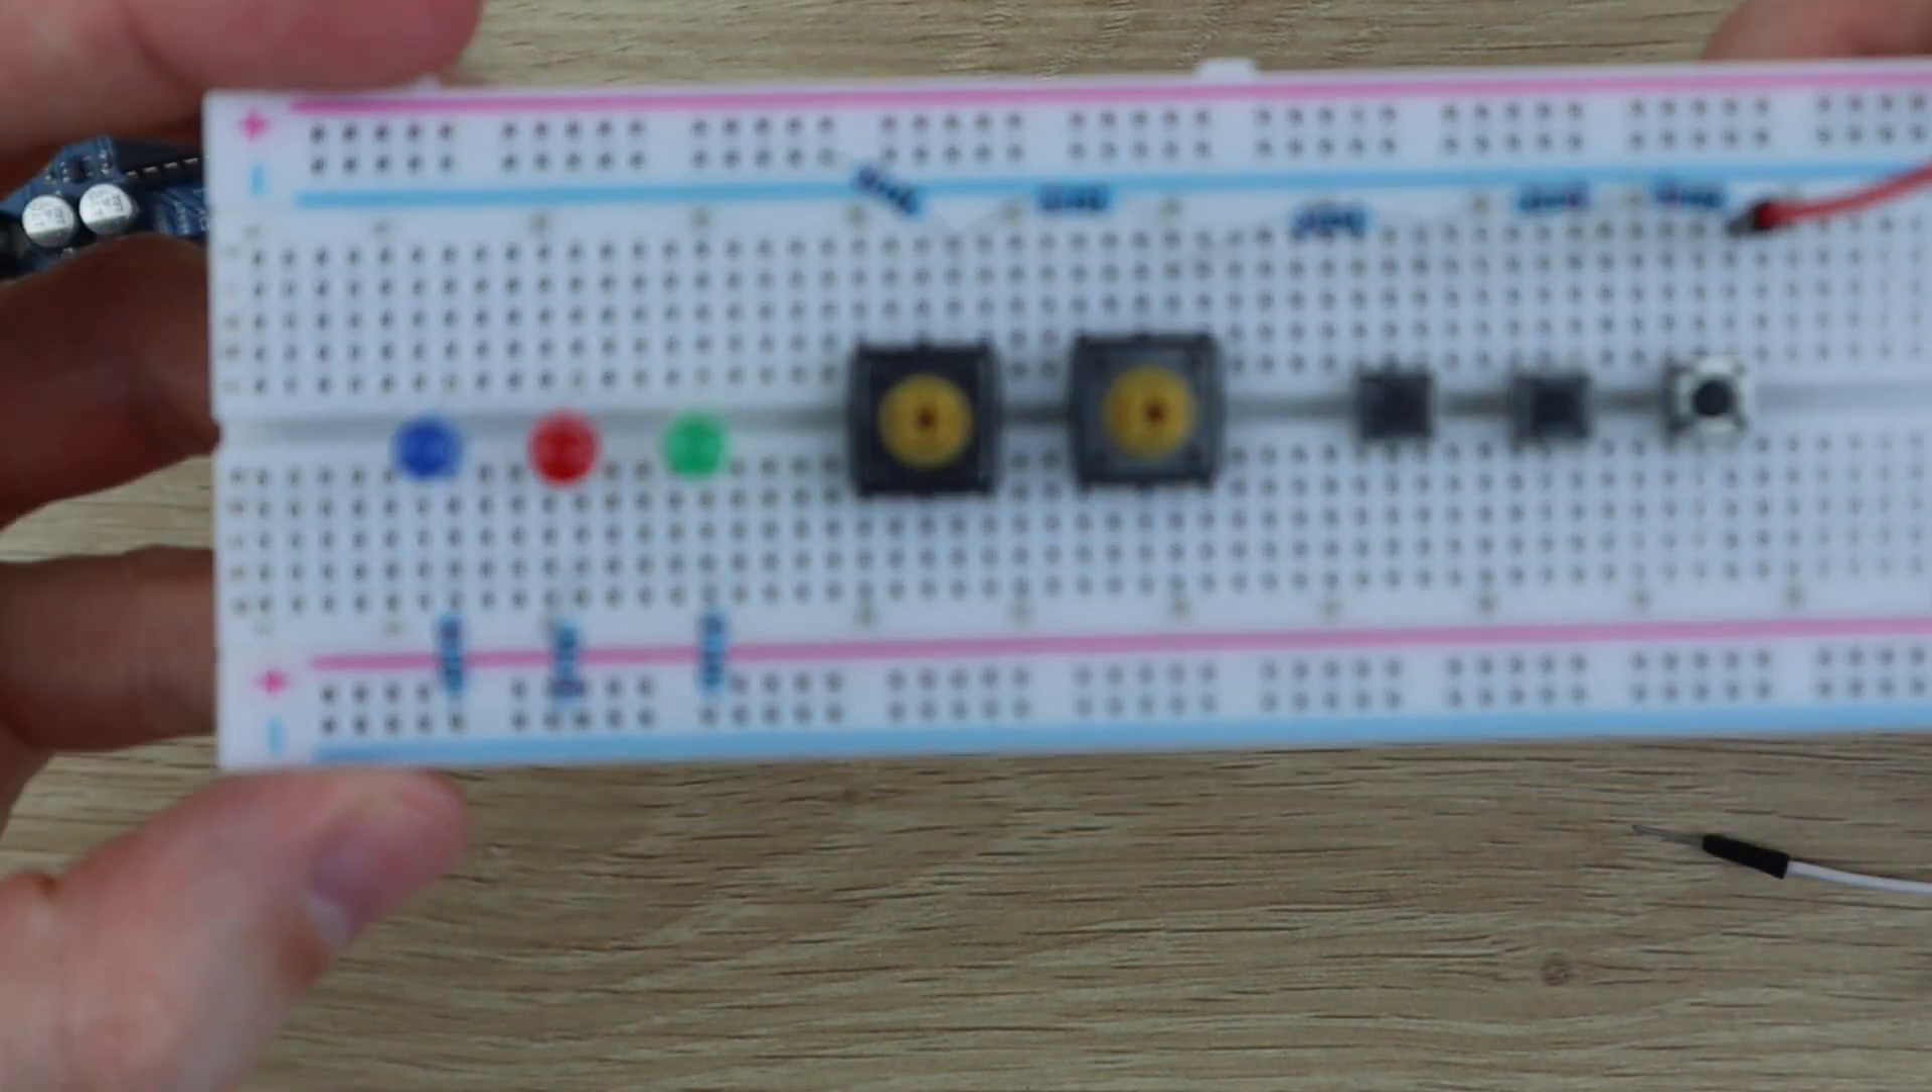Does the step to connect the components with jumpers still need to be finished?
Yes.